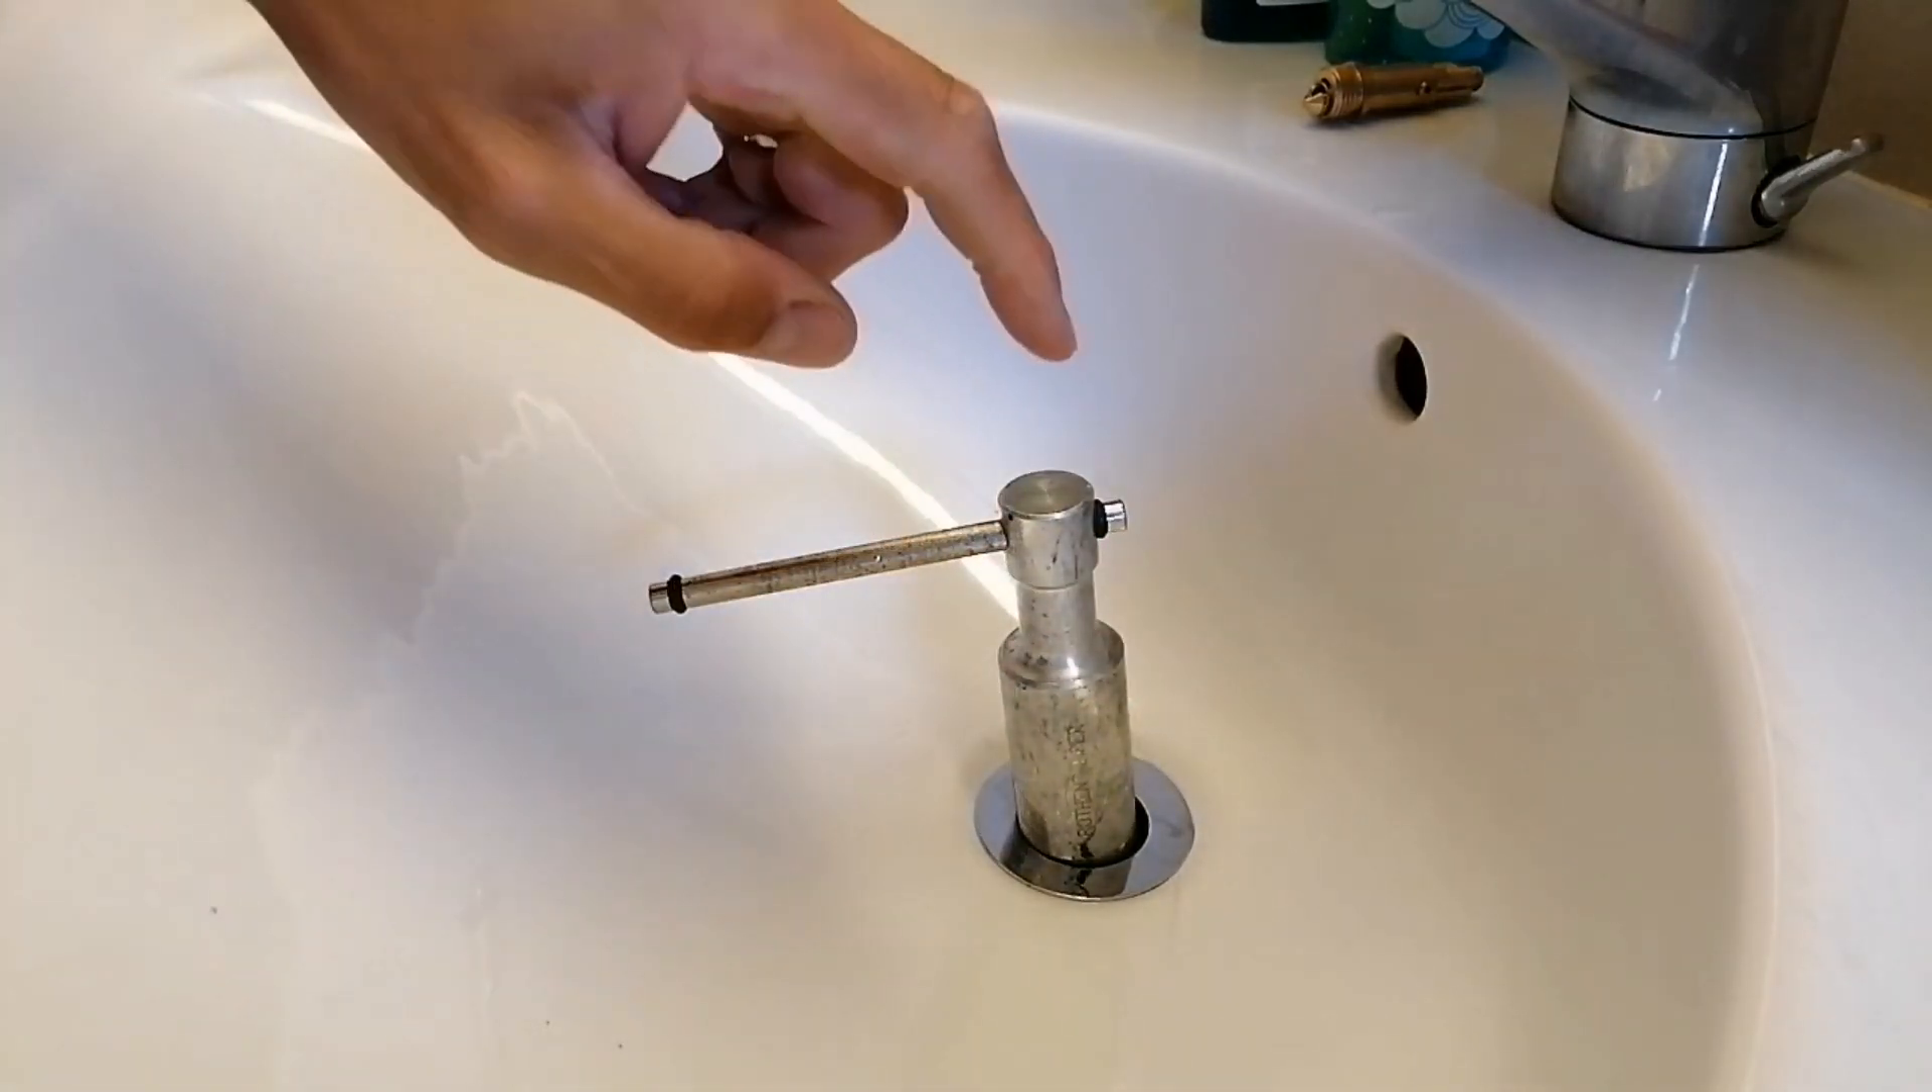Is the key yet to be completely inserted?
No.